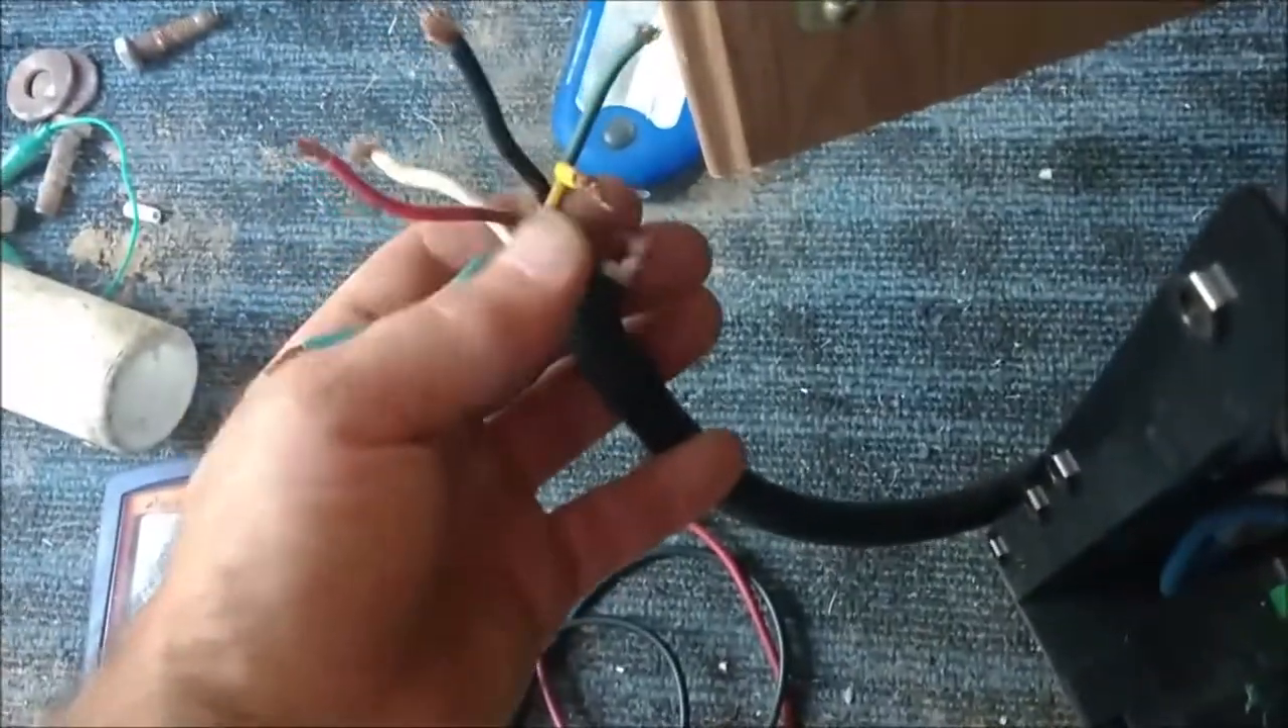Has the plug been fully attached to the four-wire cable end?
No.